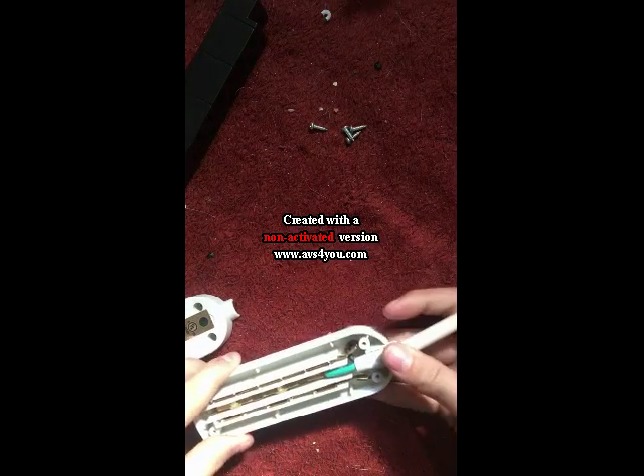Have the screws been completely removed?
Yes.